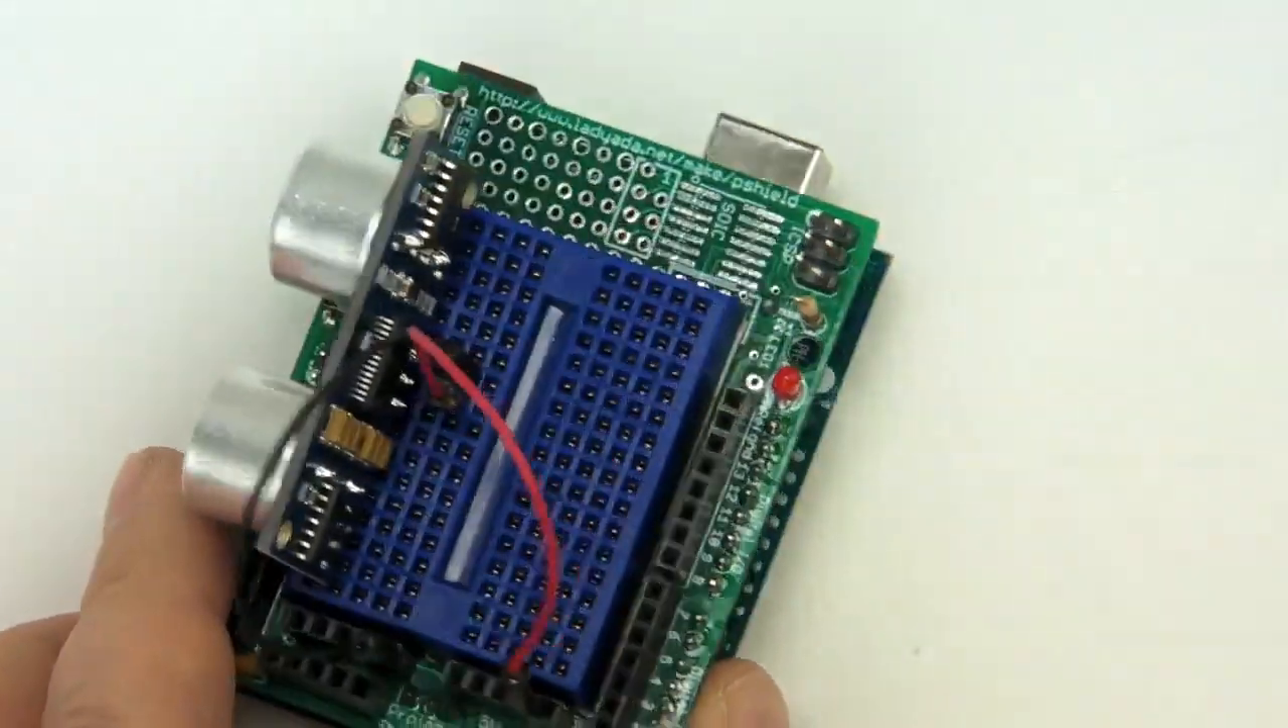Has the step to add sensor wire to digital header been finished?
No.